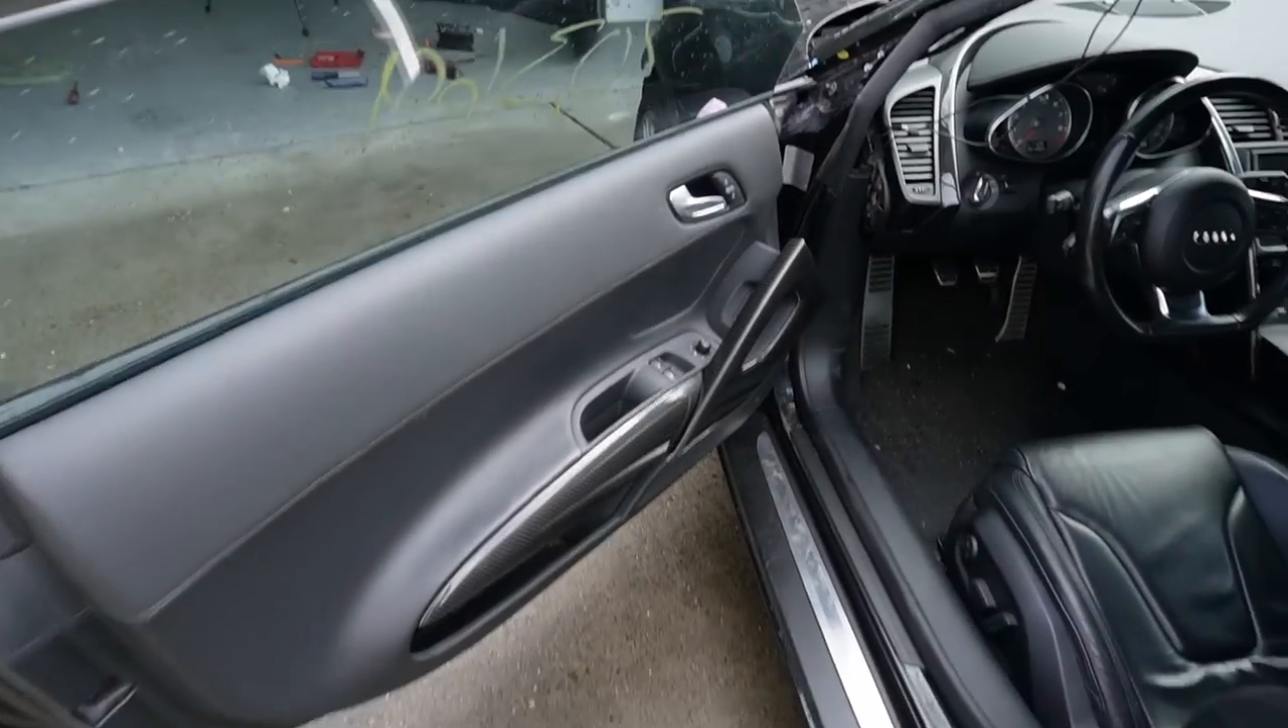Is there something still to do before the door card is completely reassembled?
No.